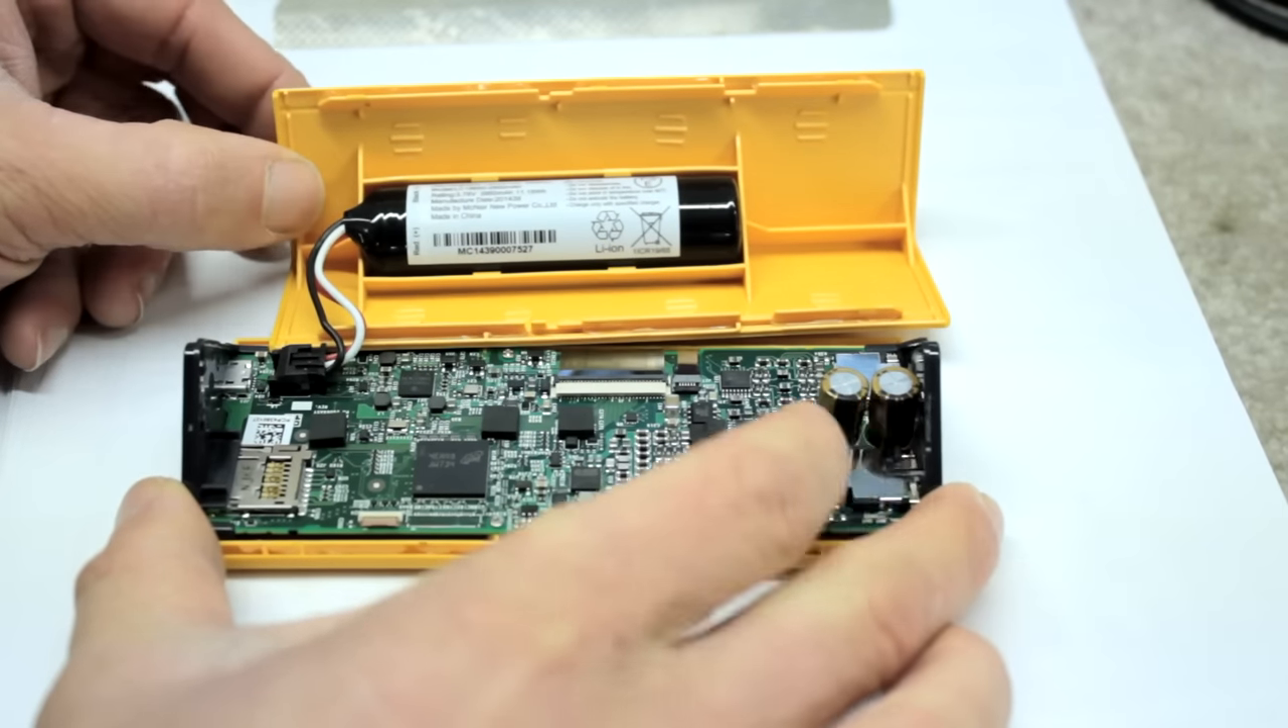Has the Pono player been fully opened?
Yes.